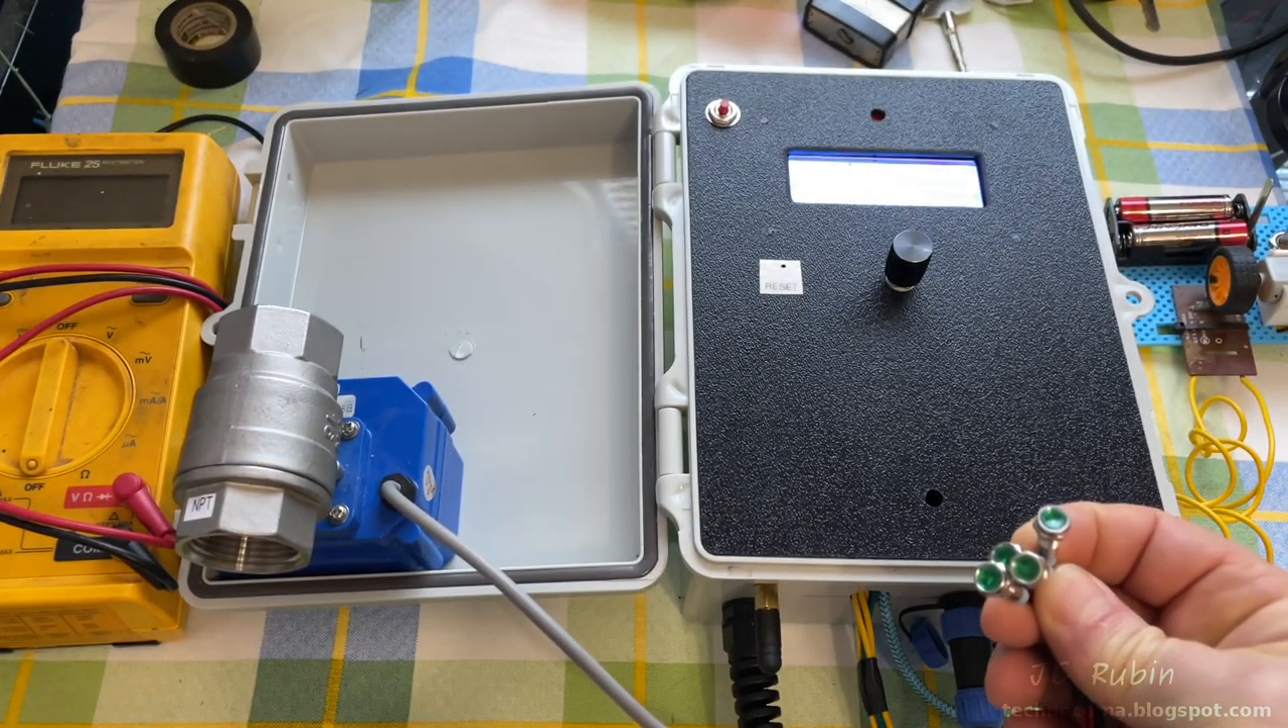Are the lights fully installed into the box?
No.